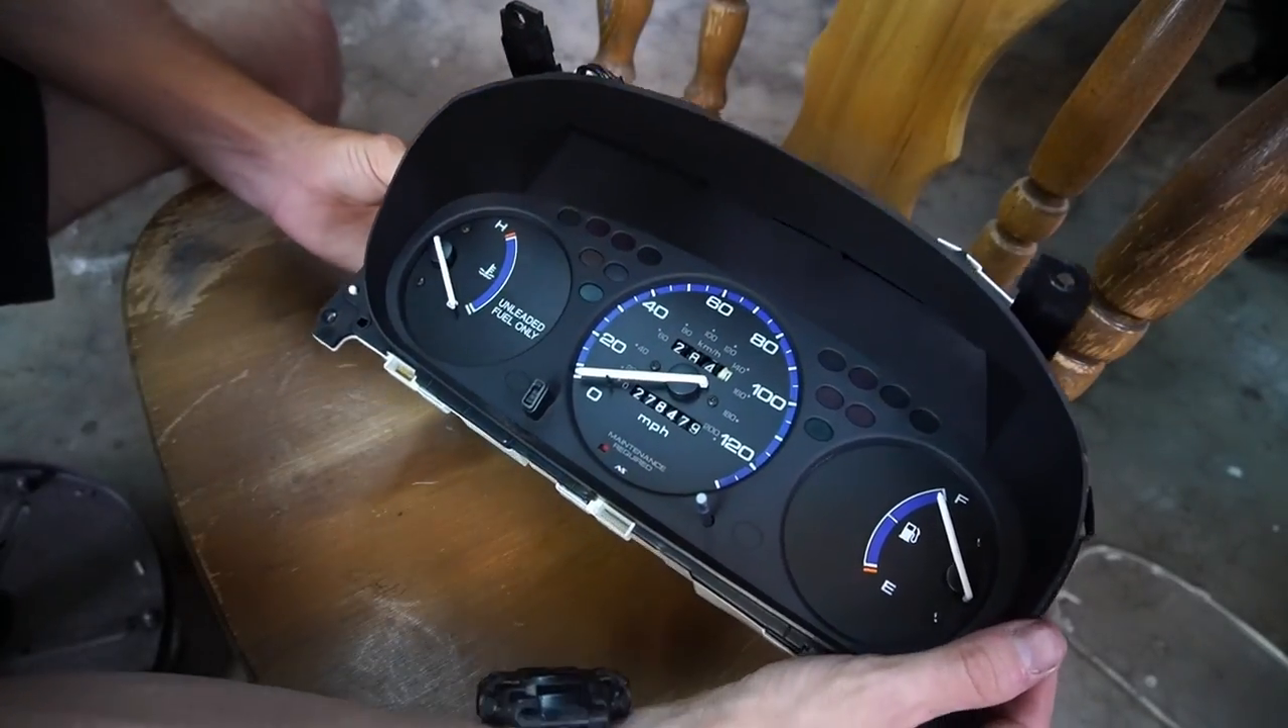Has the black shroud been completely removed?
No.